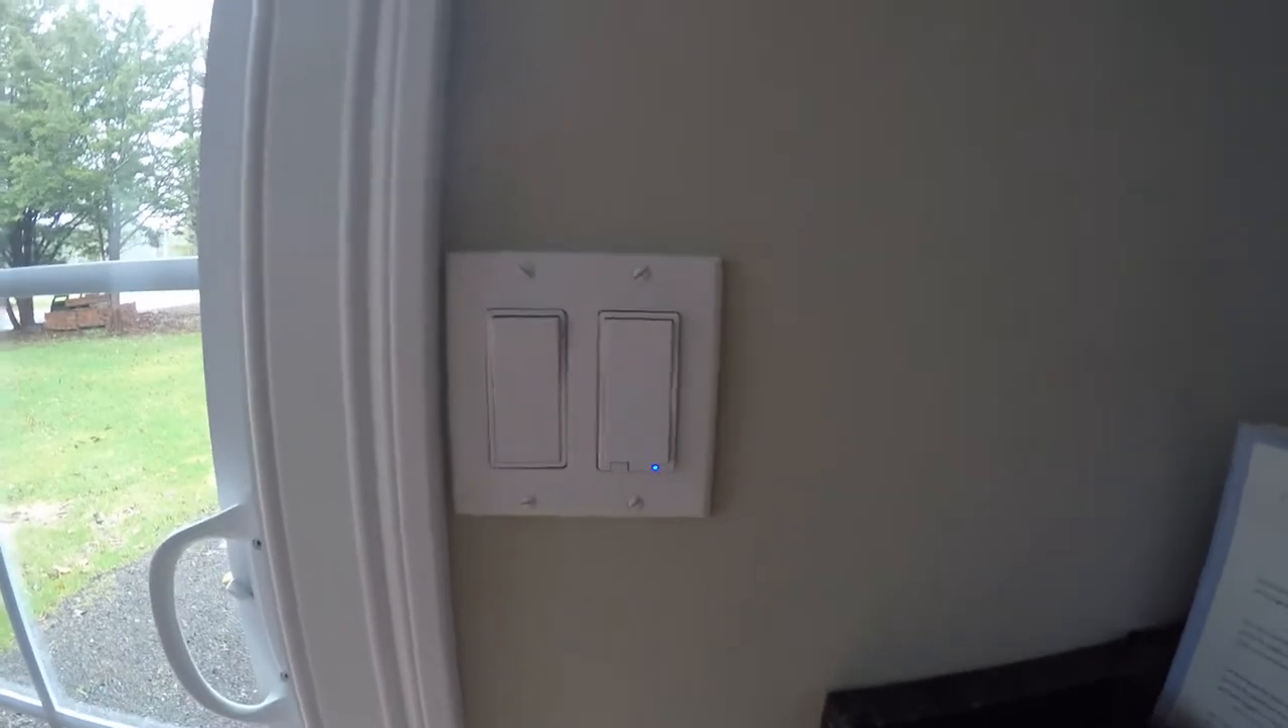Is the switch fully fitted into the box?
Yes.